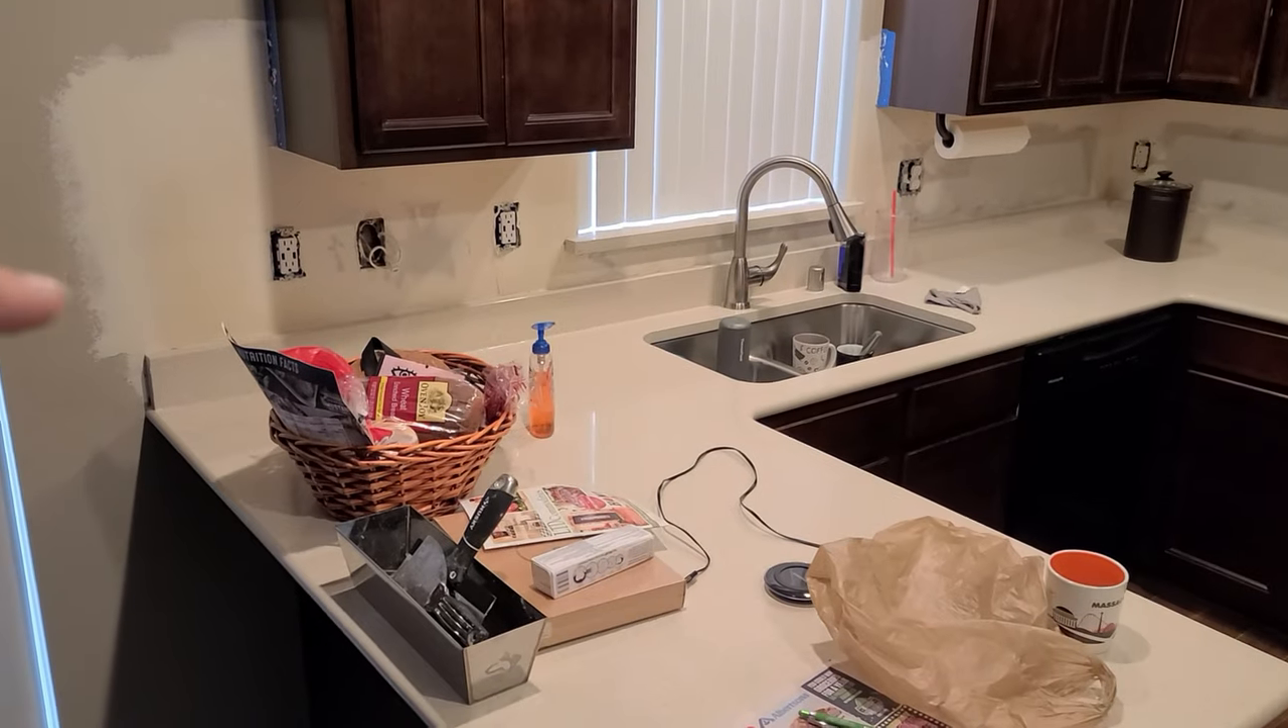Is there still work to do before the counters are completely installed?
No.